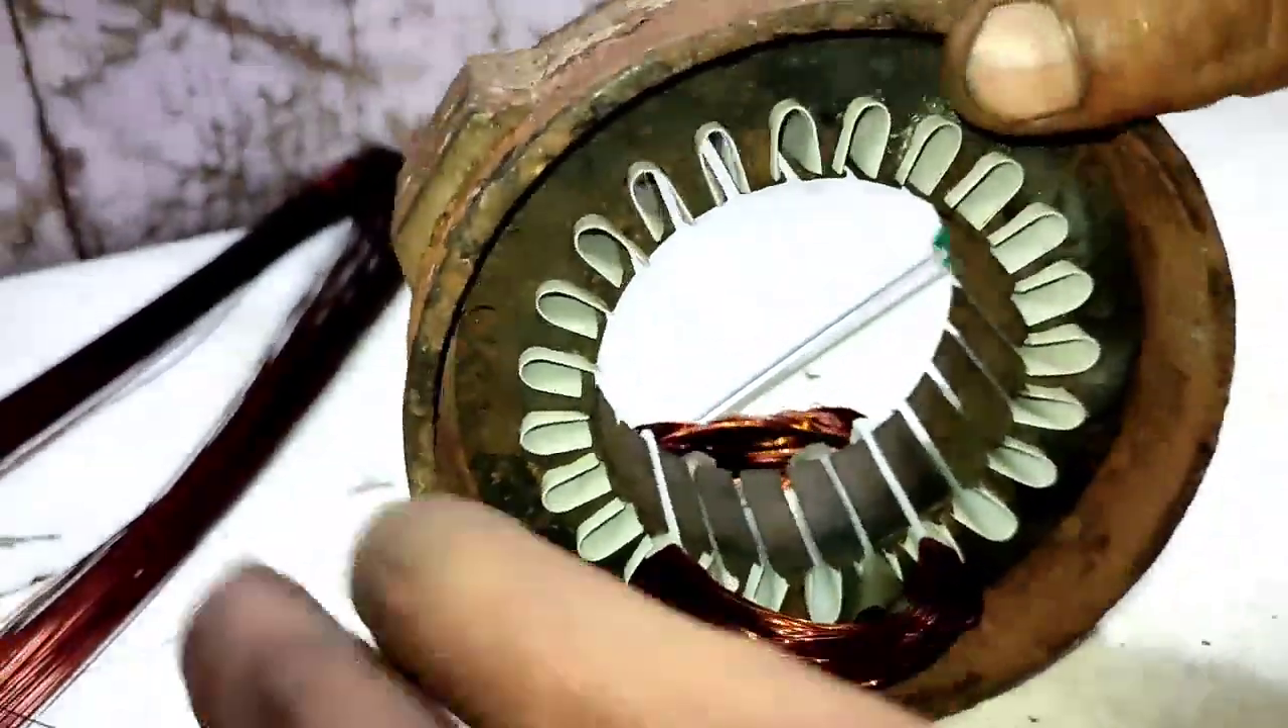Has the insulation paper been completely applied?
Yes.